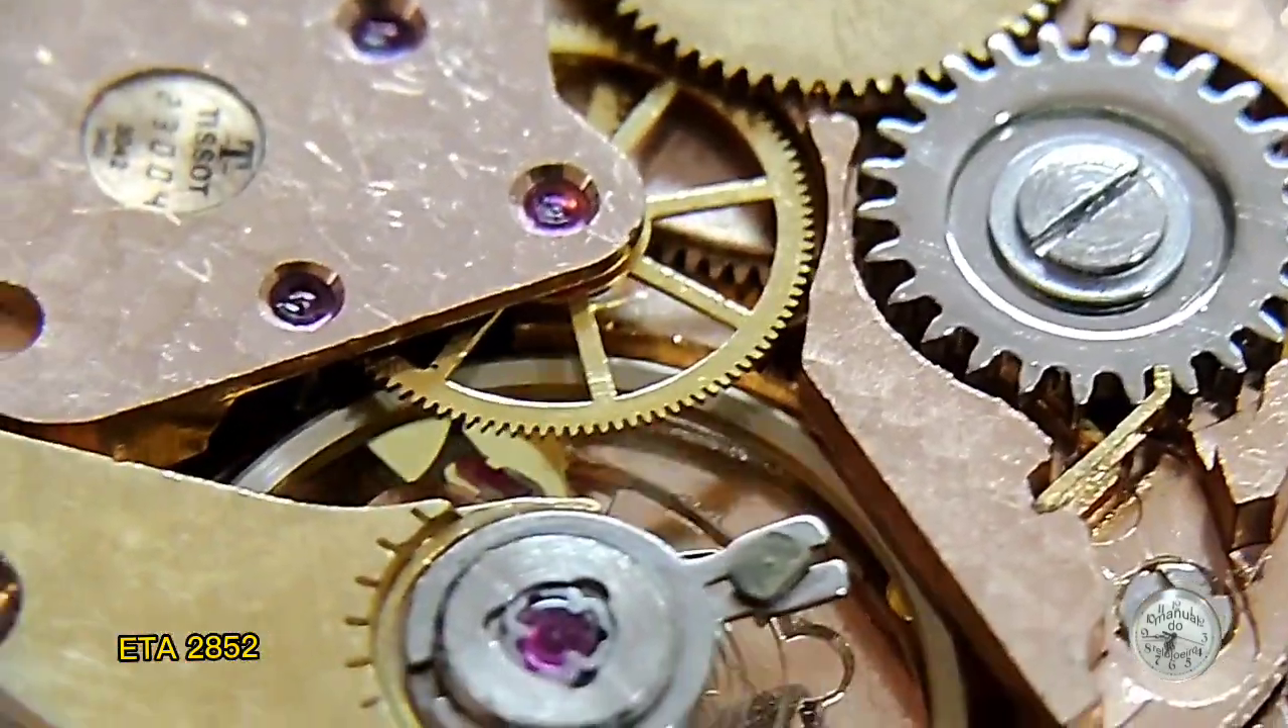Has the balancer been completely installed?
Yes.